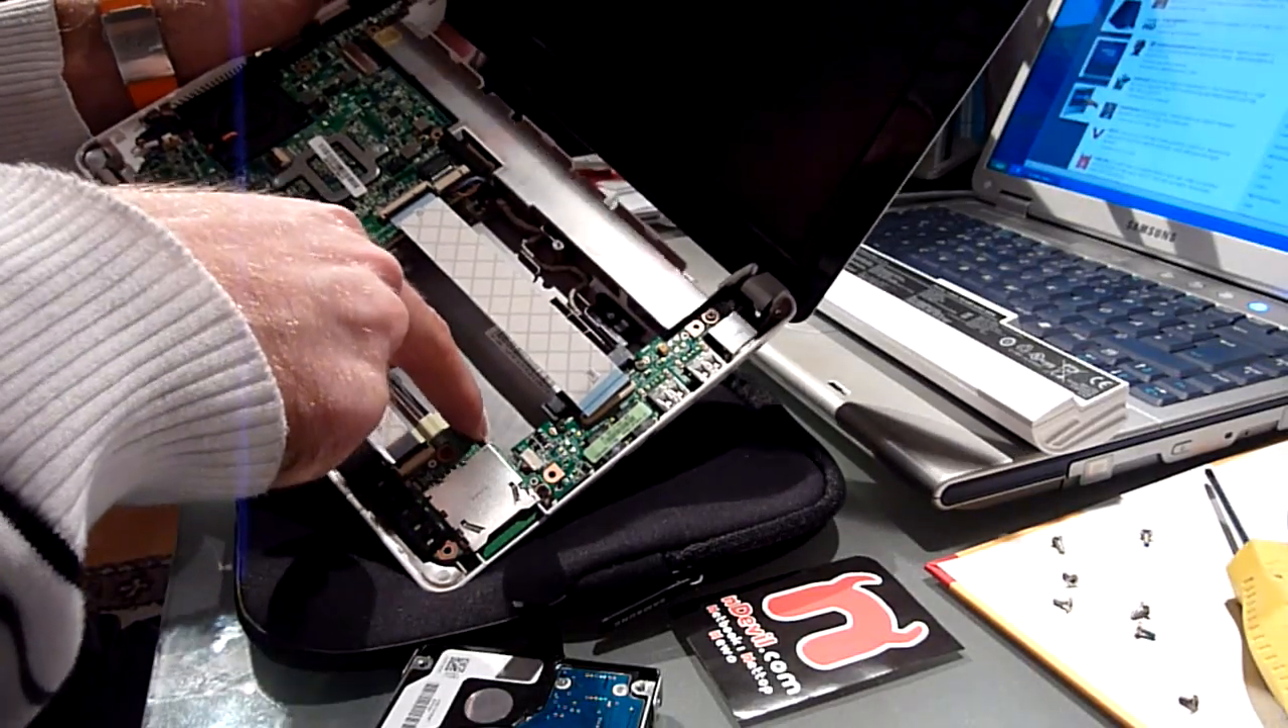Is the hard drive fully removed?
Yes.